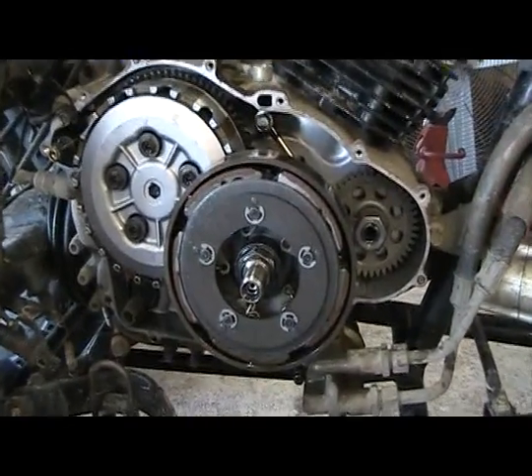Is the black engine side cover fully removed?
Yes.